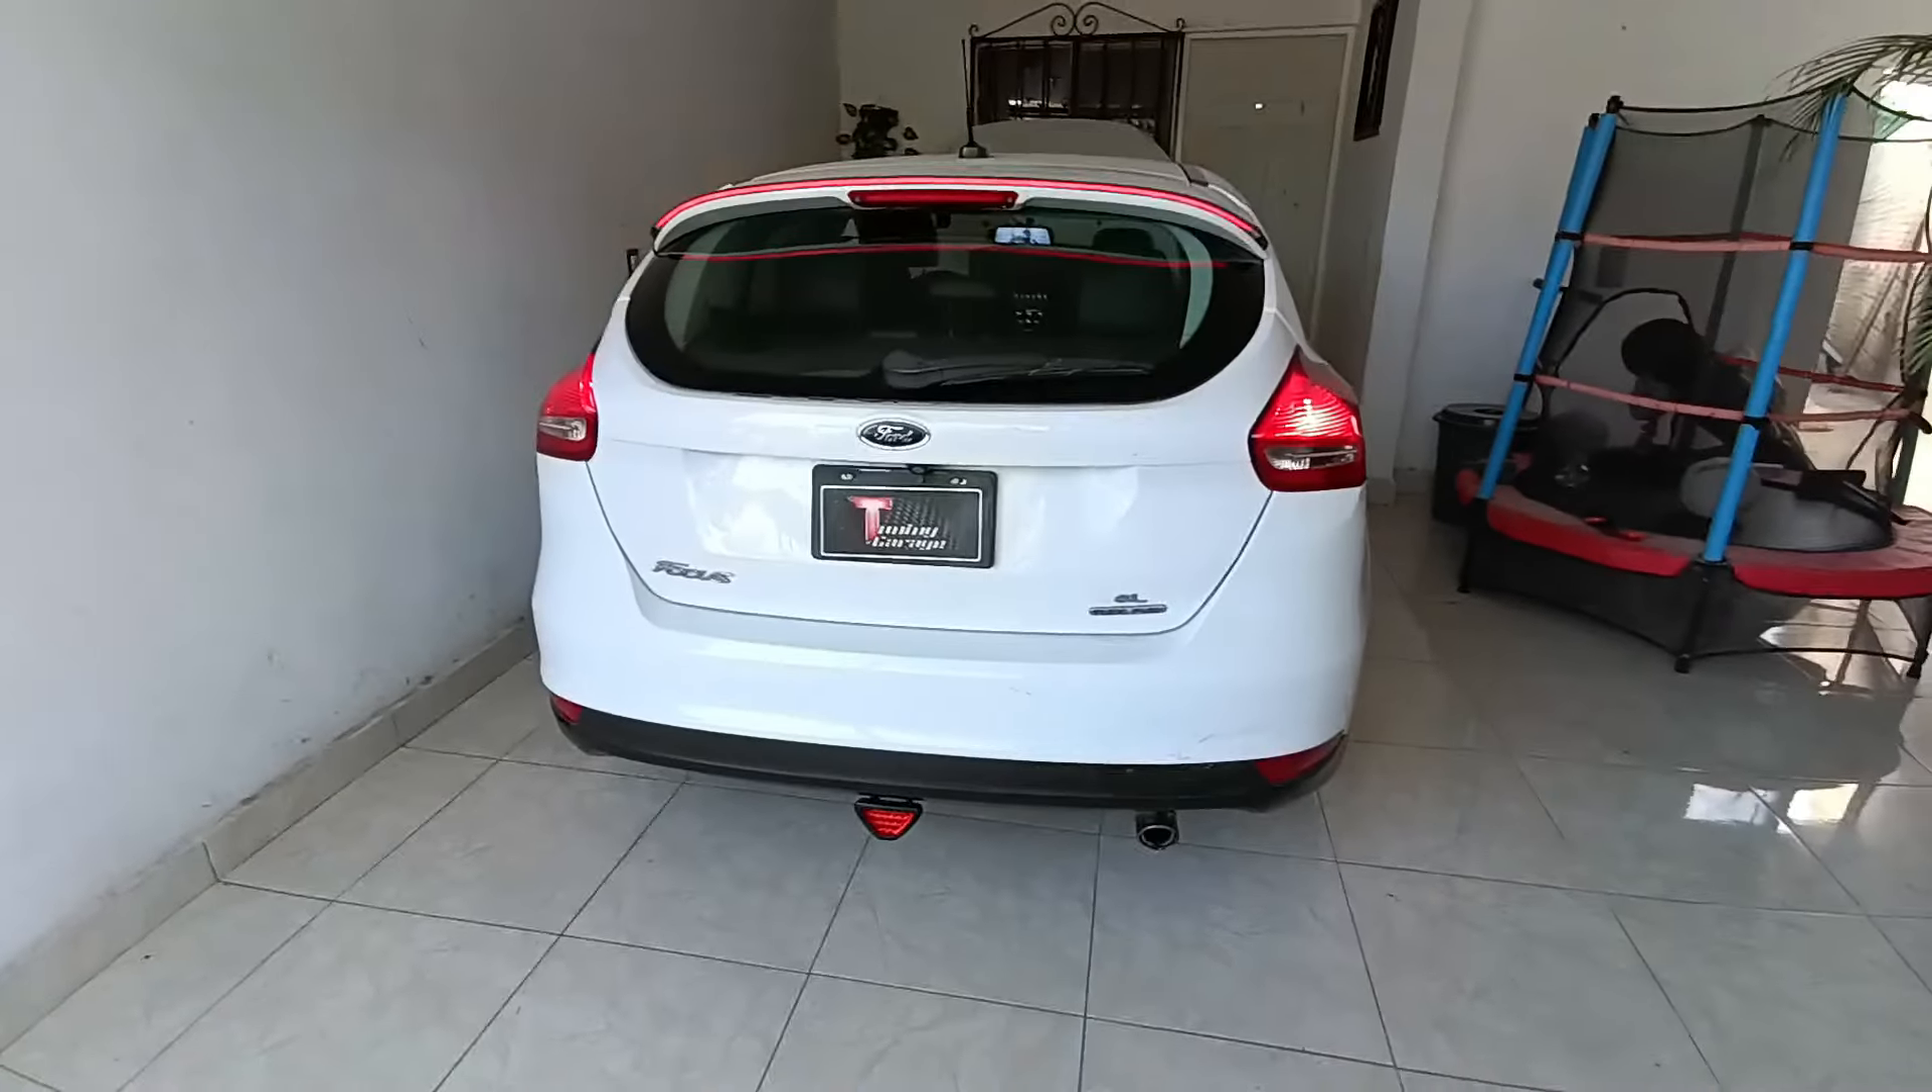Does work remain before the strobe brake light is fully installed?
No.